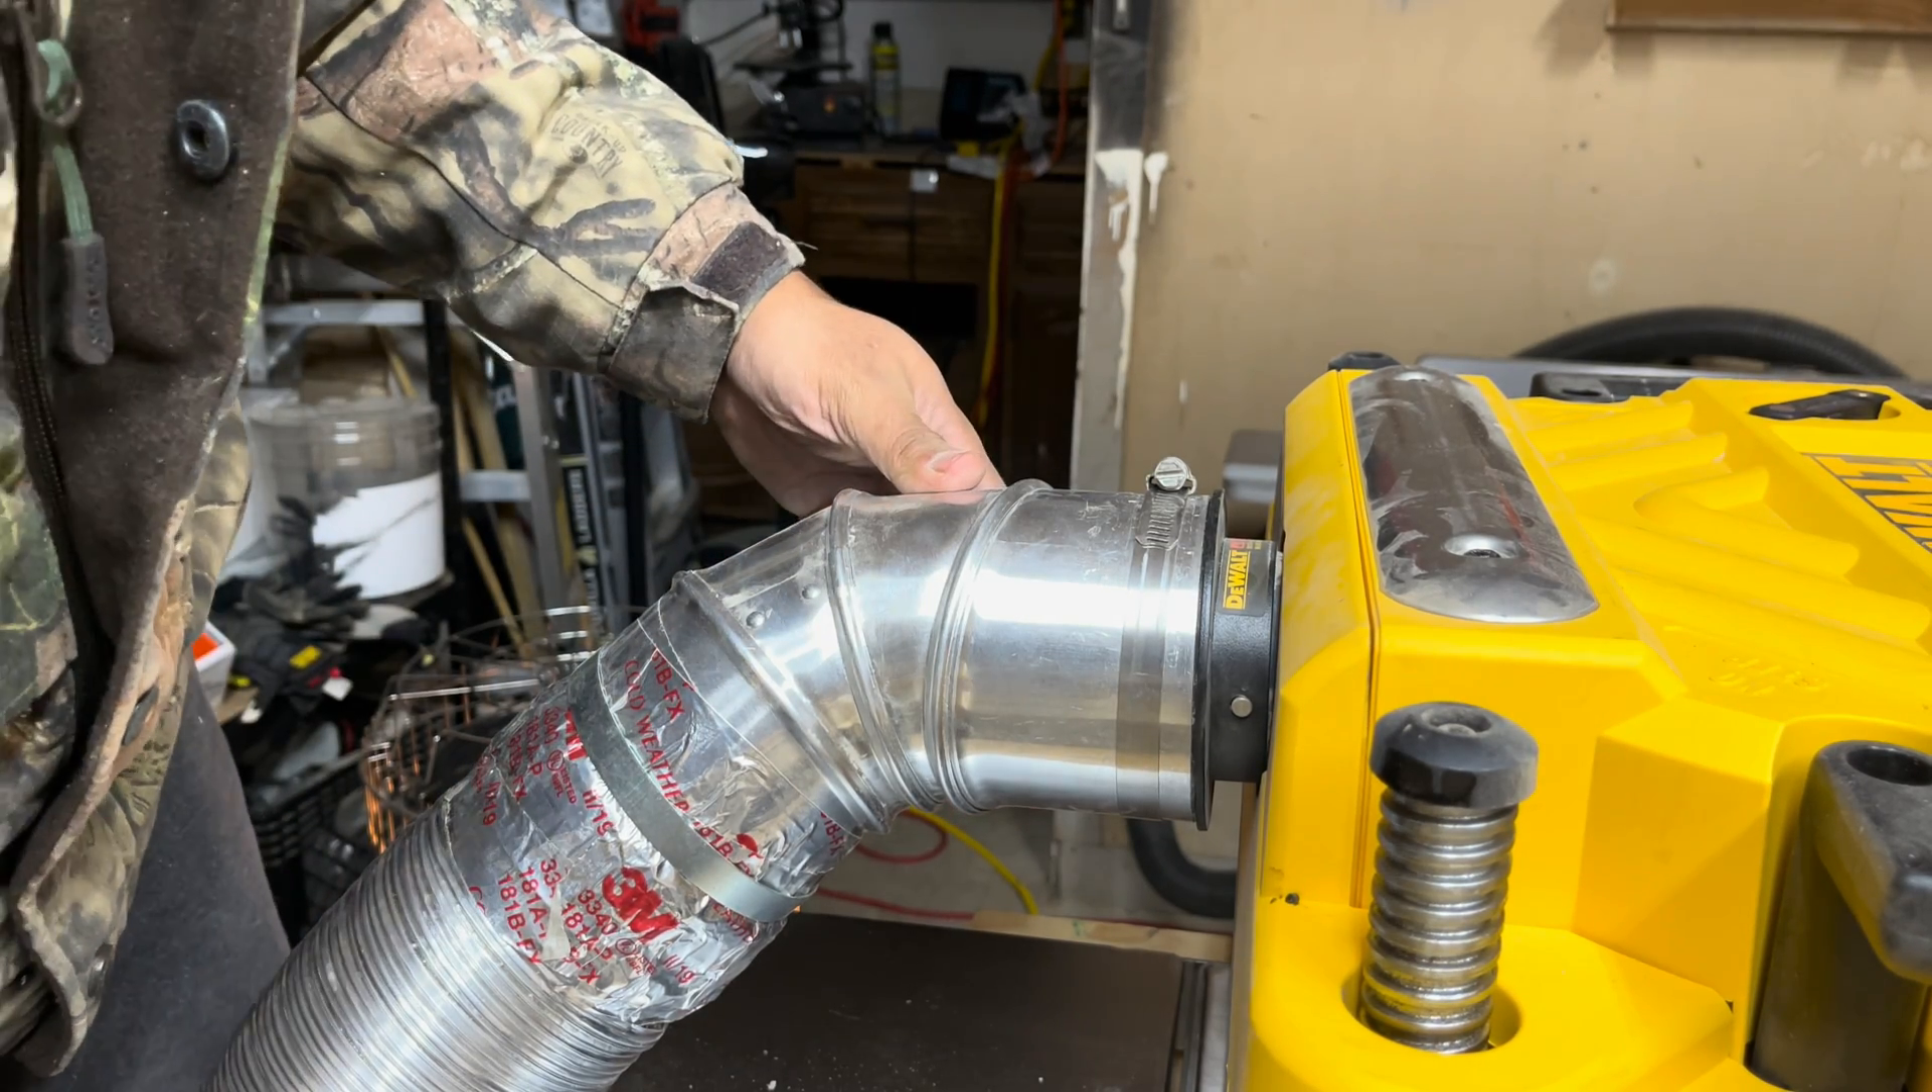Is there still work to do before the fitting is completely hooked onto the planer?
No.